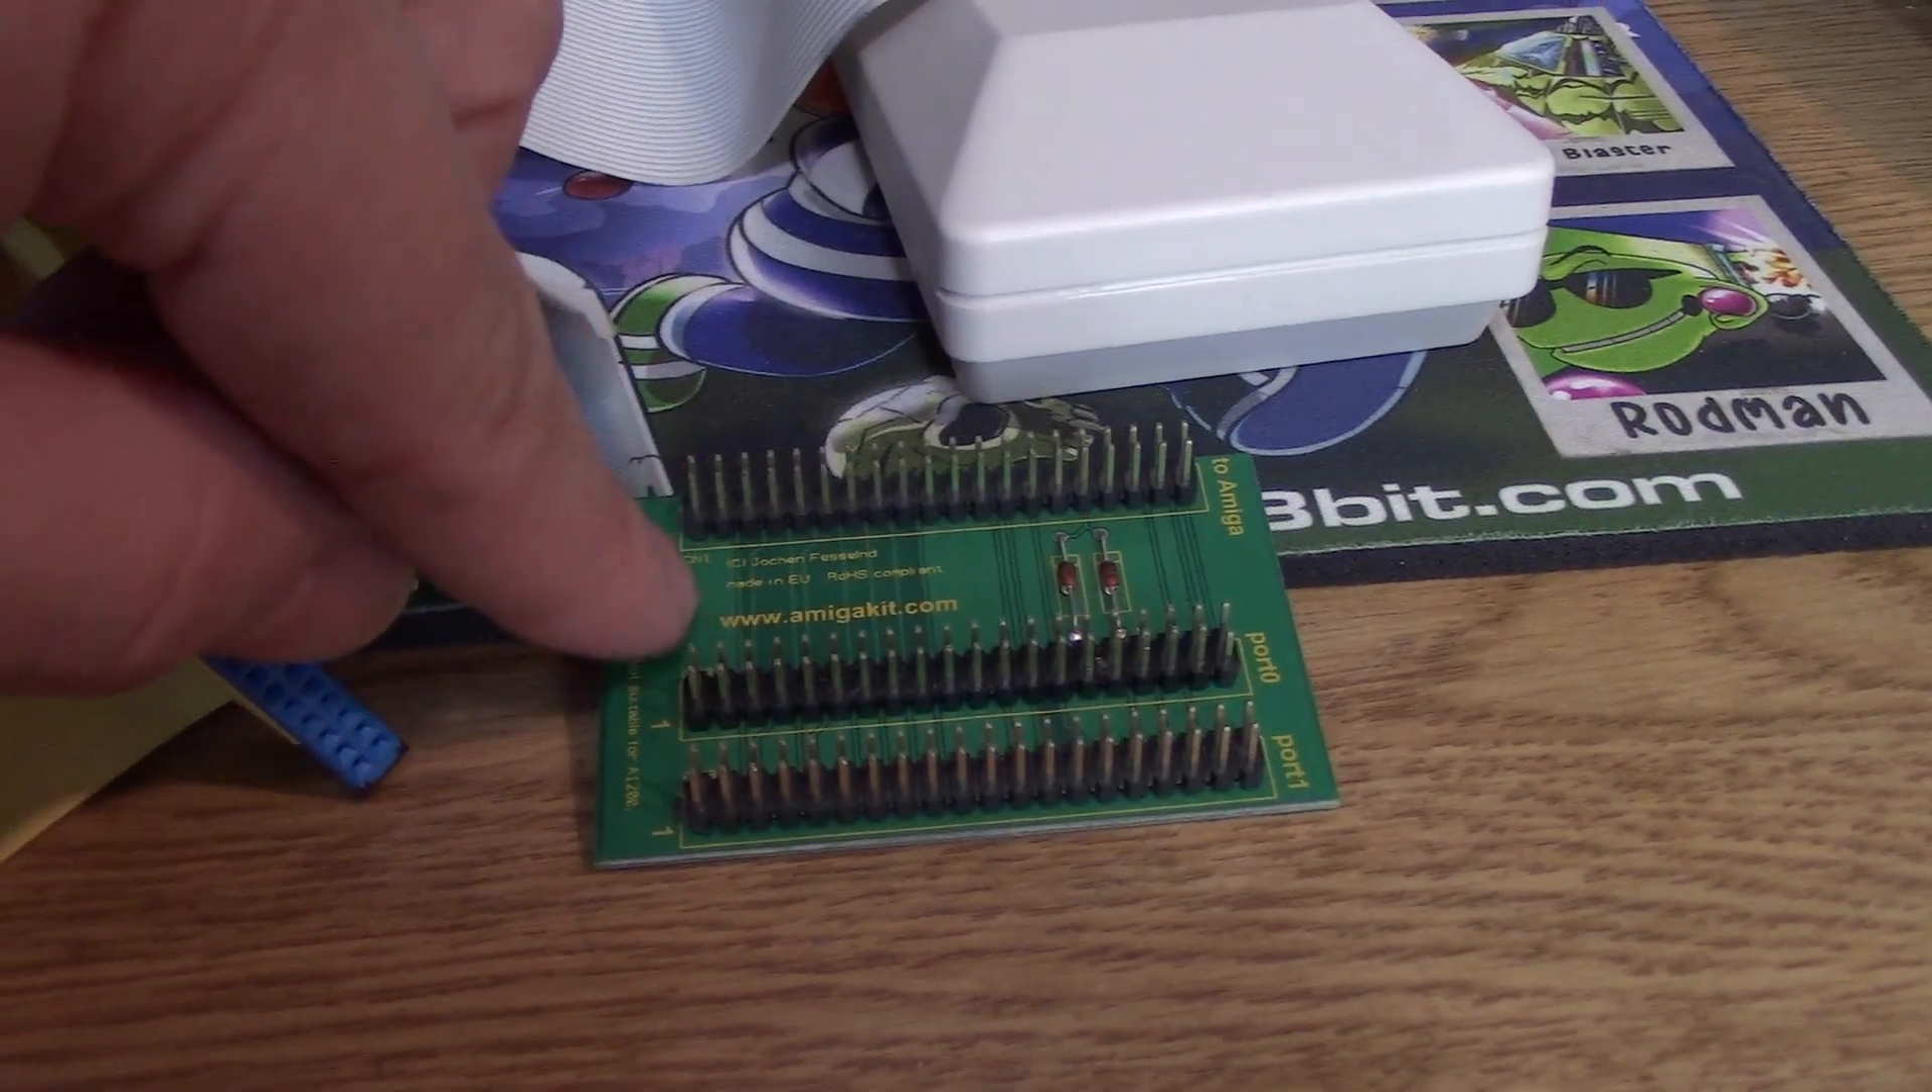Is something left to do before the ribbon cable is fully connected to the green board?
Yes.